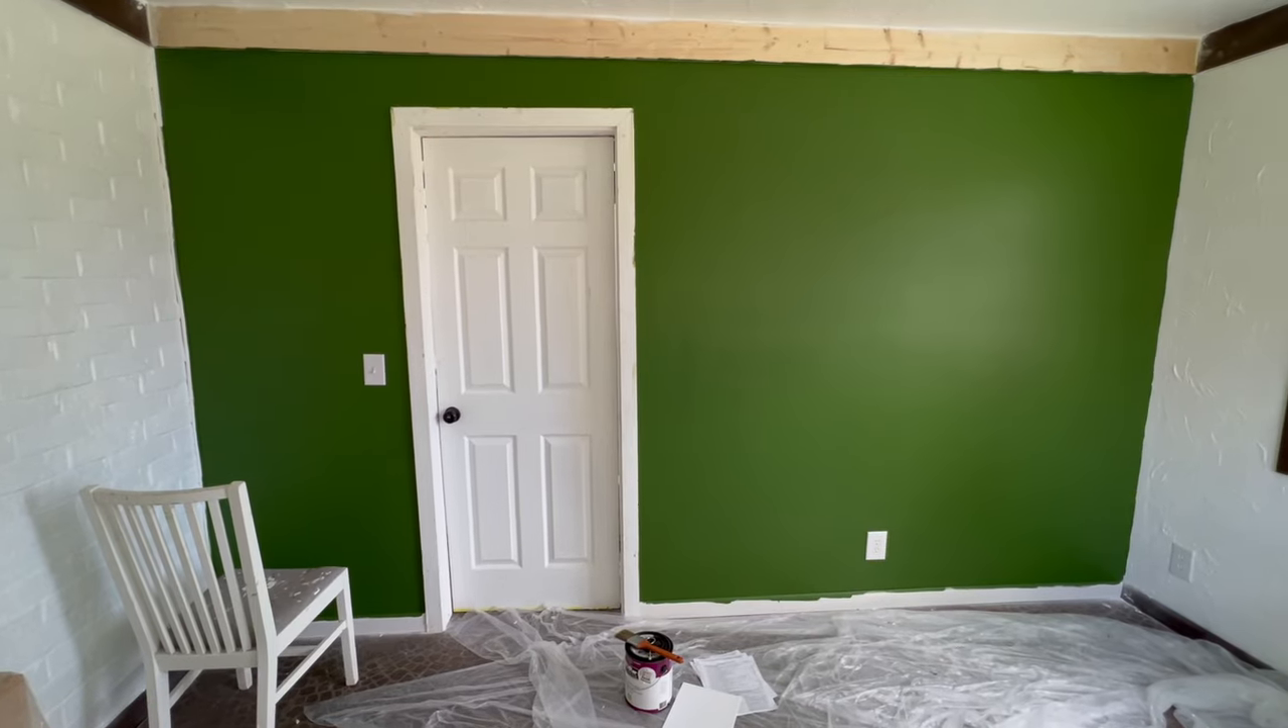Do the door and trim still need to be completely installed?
No.